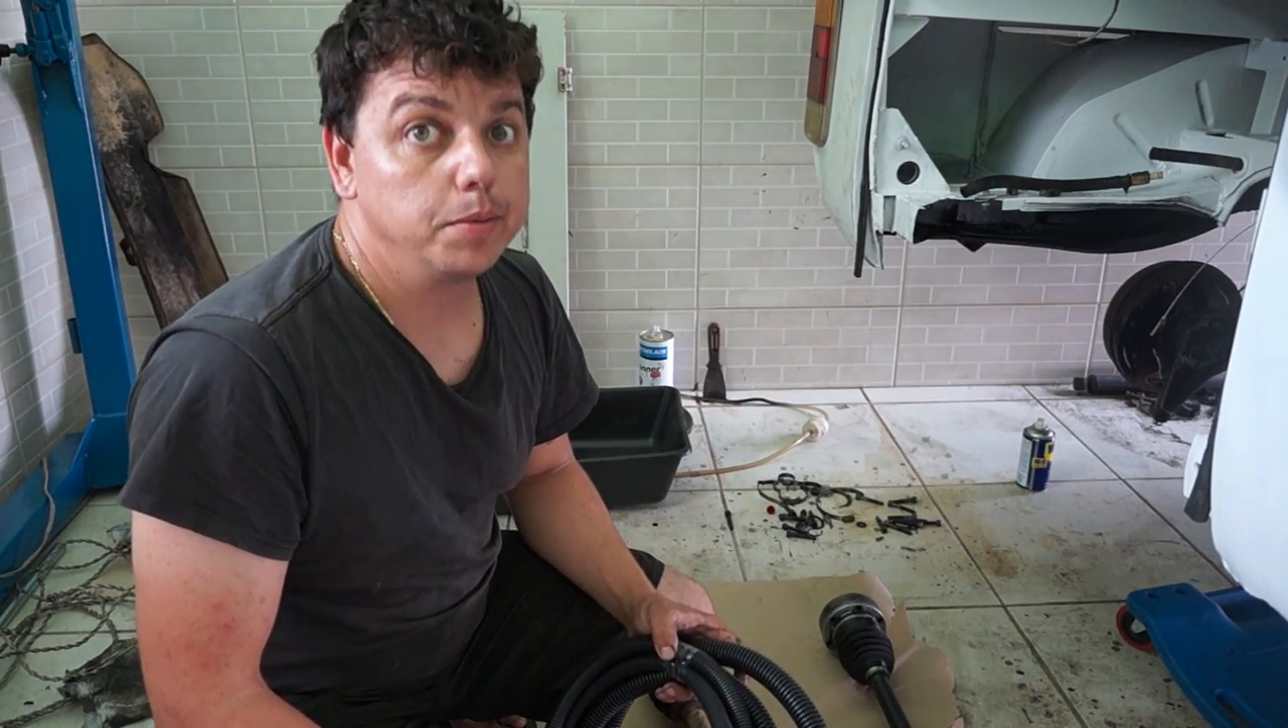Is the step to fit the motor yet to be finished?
Yes.